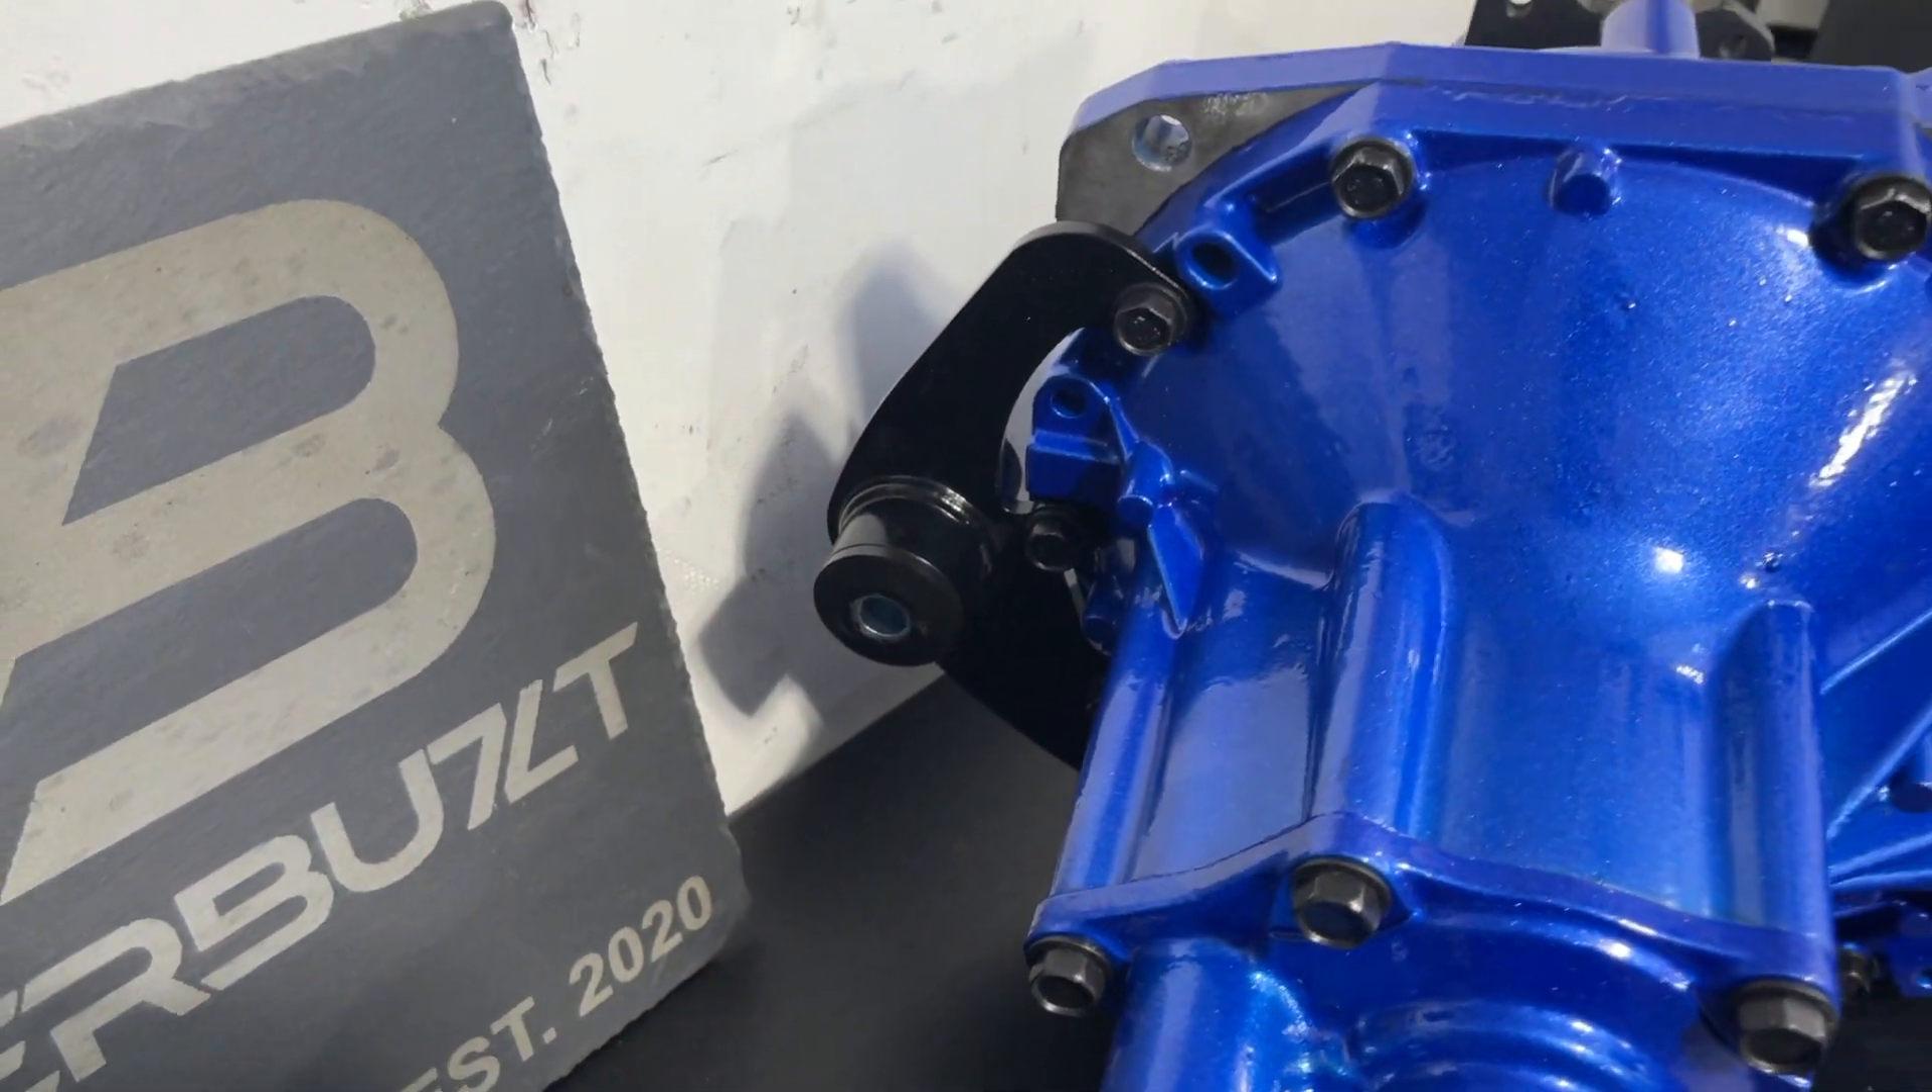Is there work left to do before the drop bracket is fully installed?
No.